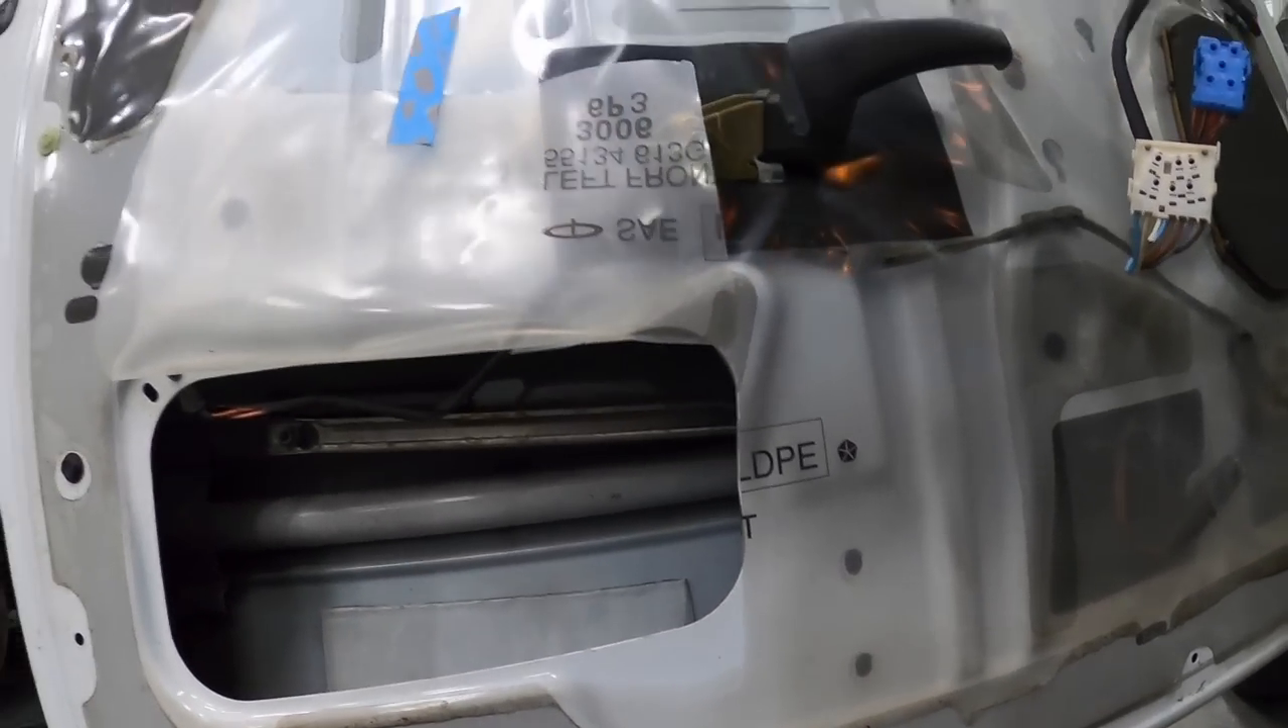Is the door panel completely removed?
Yes.